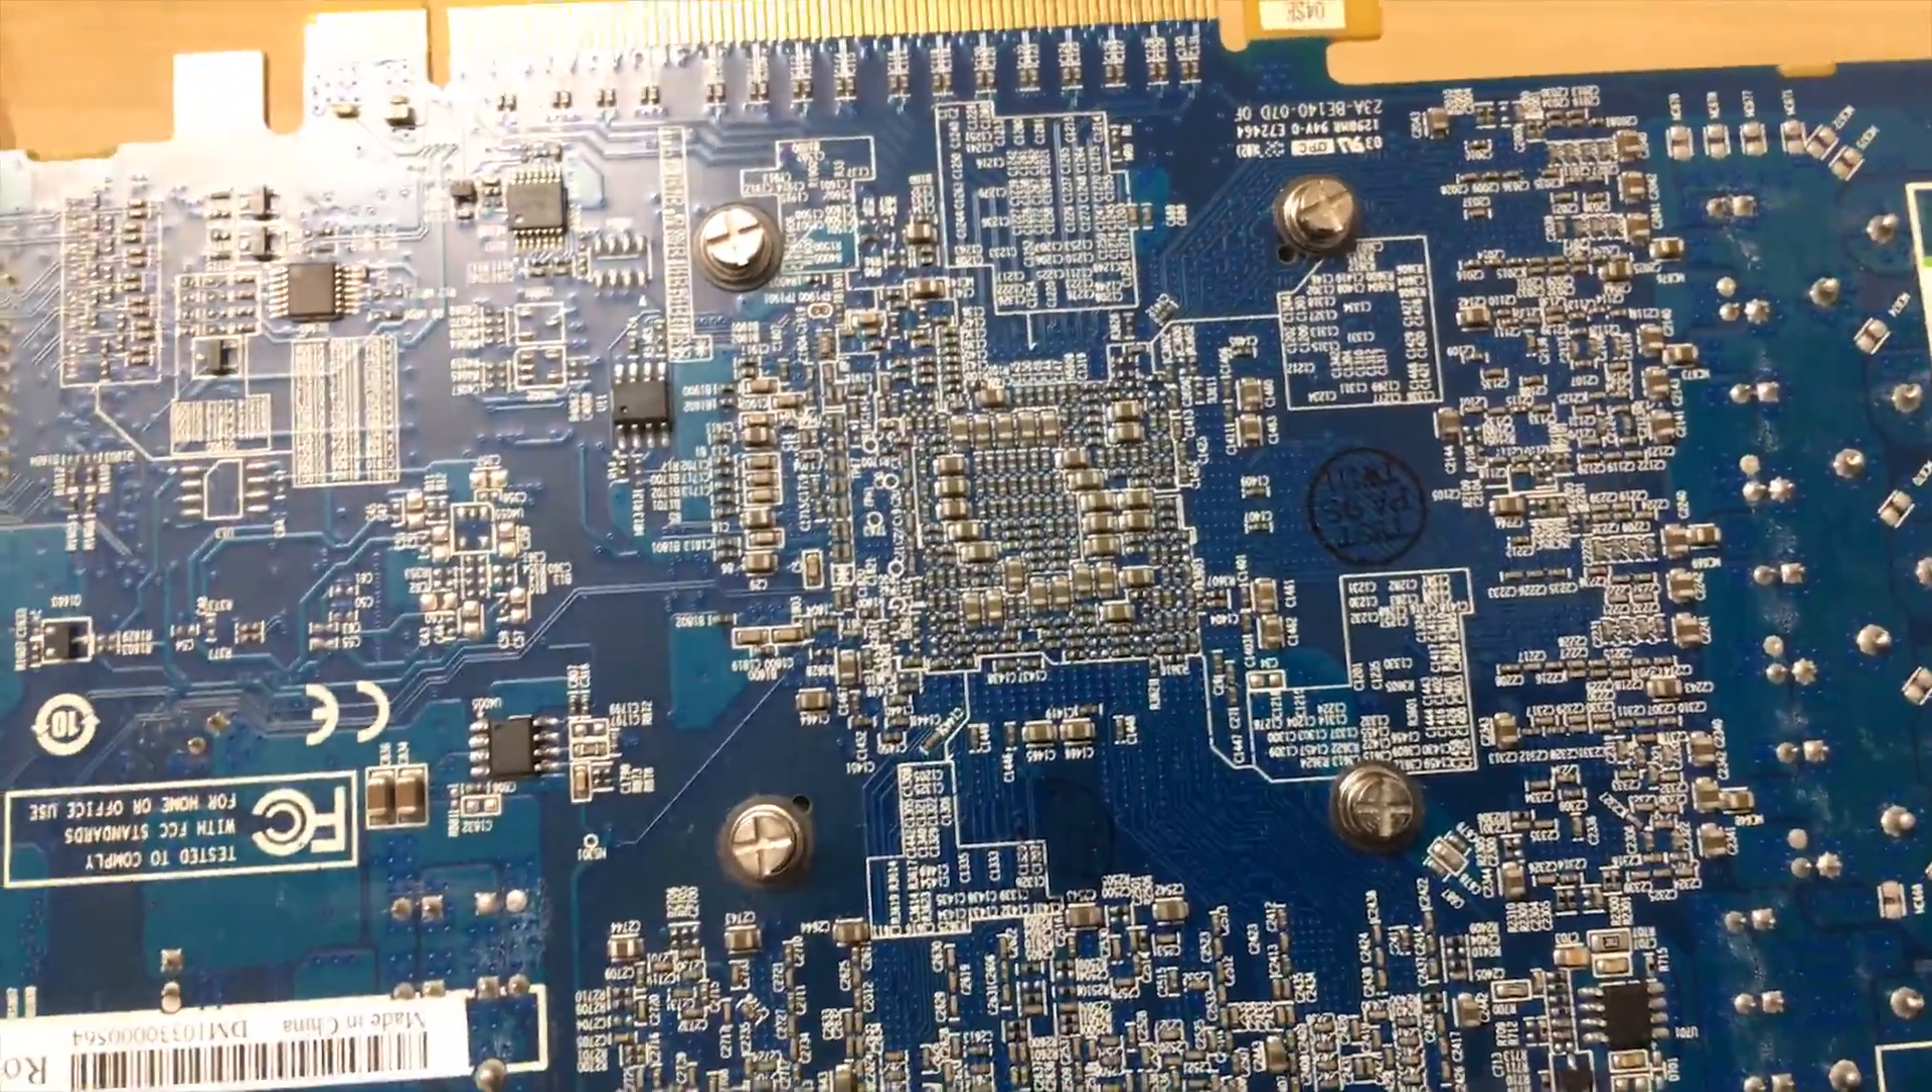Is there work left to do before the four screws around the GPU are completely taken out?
Yes.